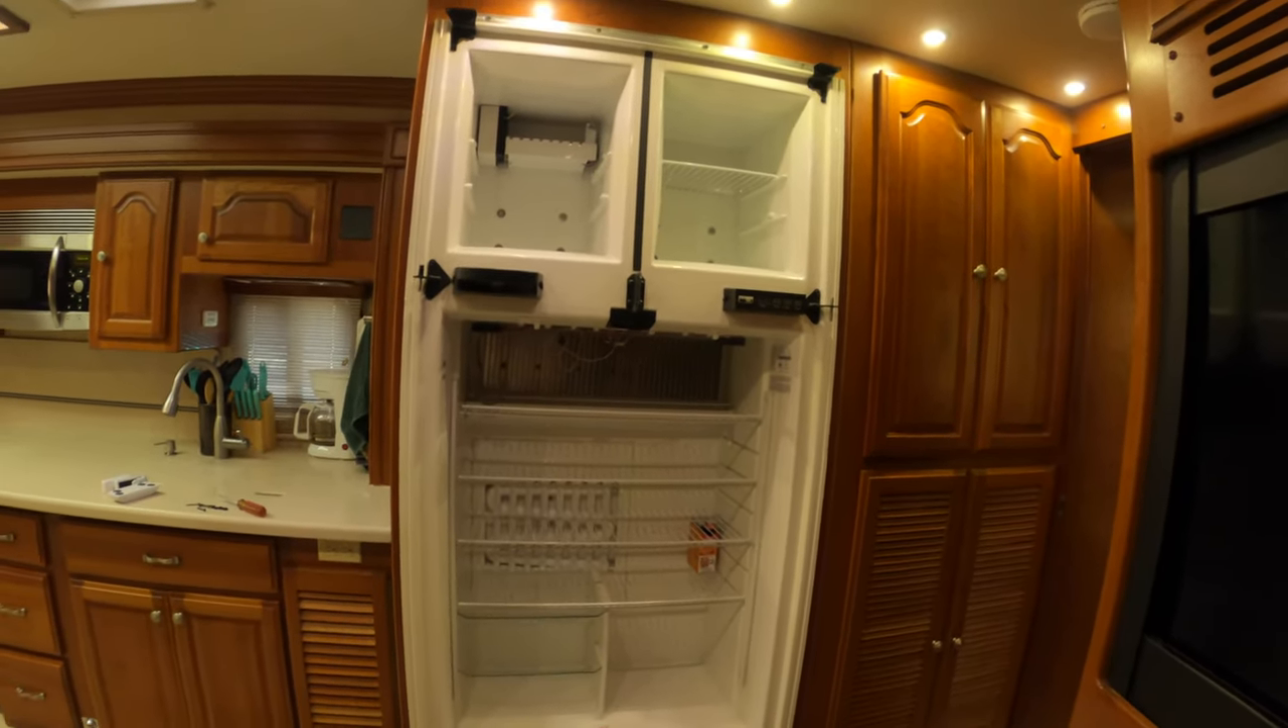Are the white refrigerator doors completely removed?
Yes.